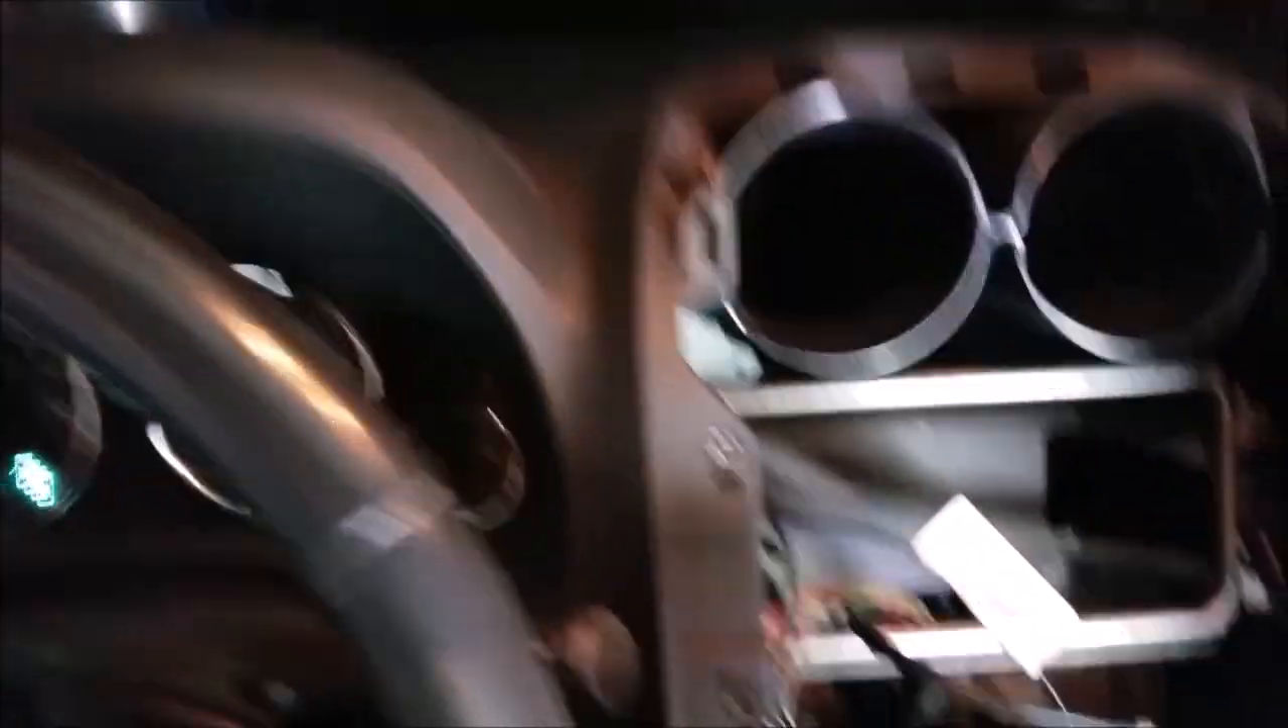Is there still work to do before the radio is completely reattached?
Yes.